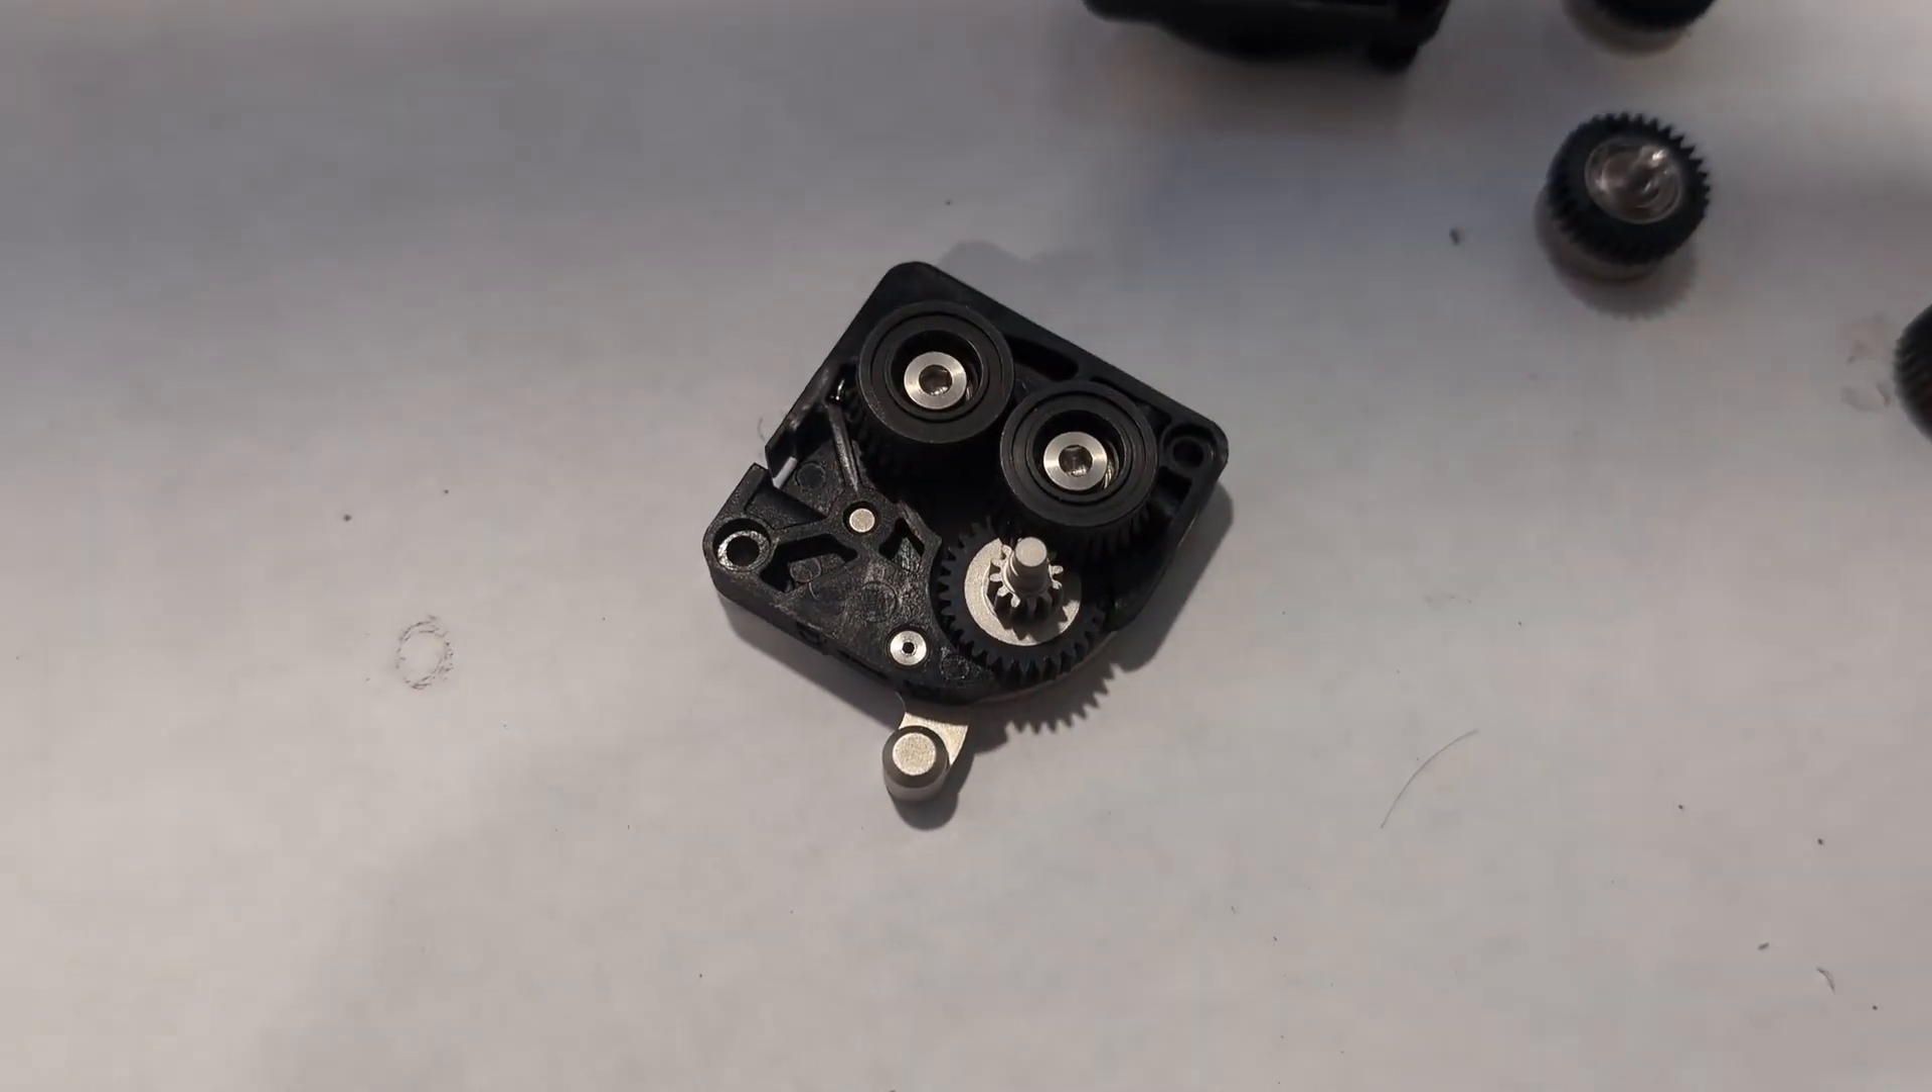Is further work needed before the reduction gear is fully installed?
No.